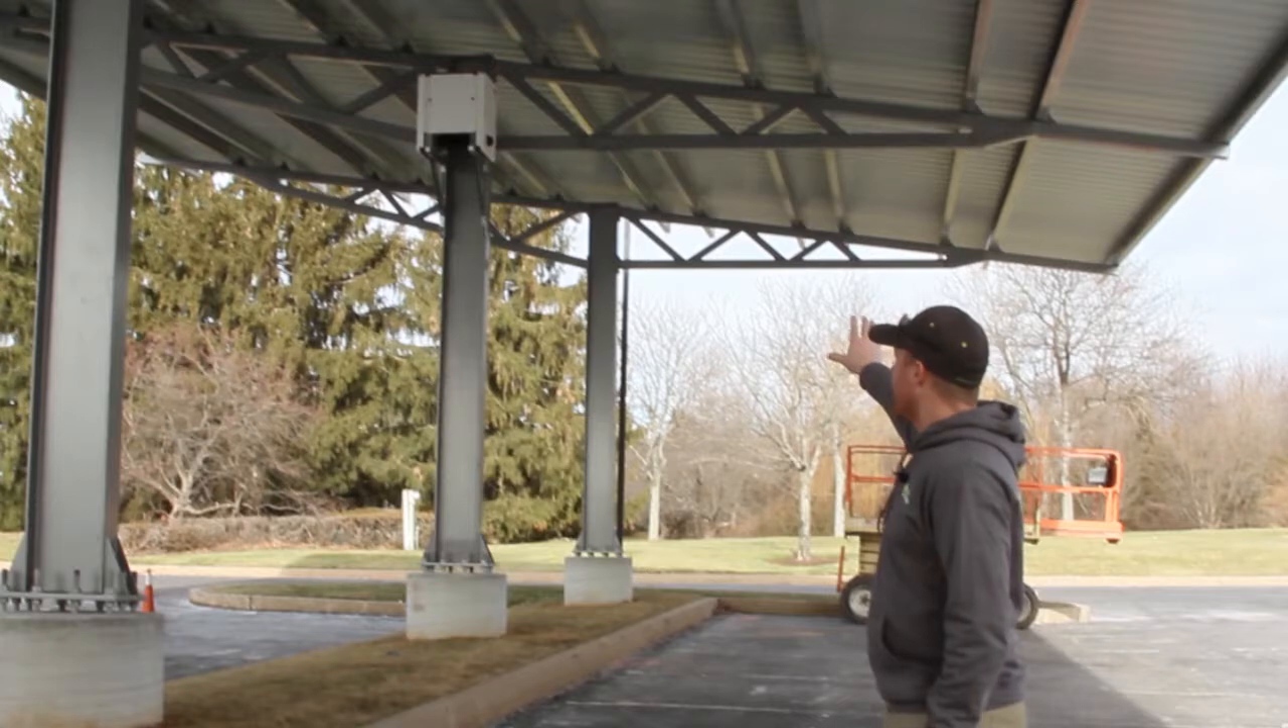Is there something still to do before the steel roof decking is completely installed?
No.